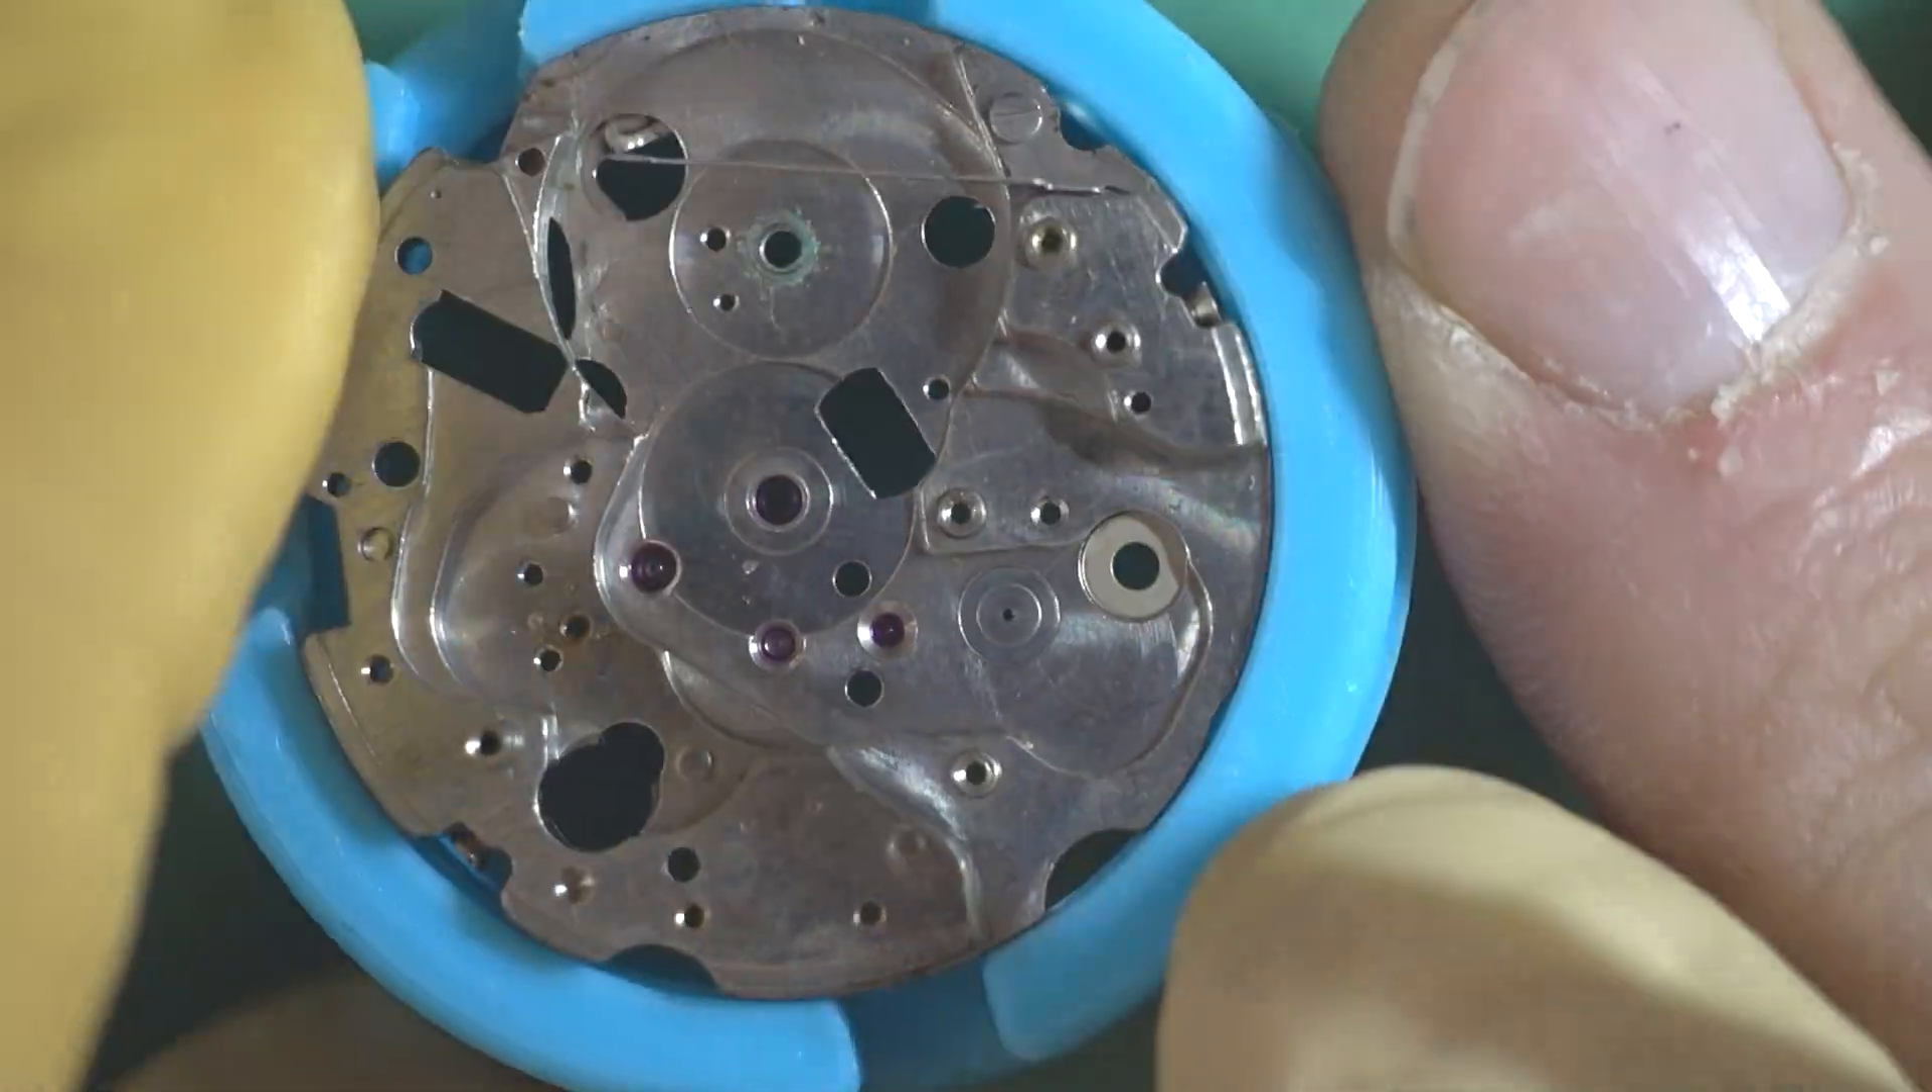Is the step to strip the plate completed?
Yes.